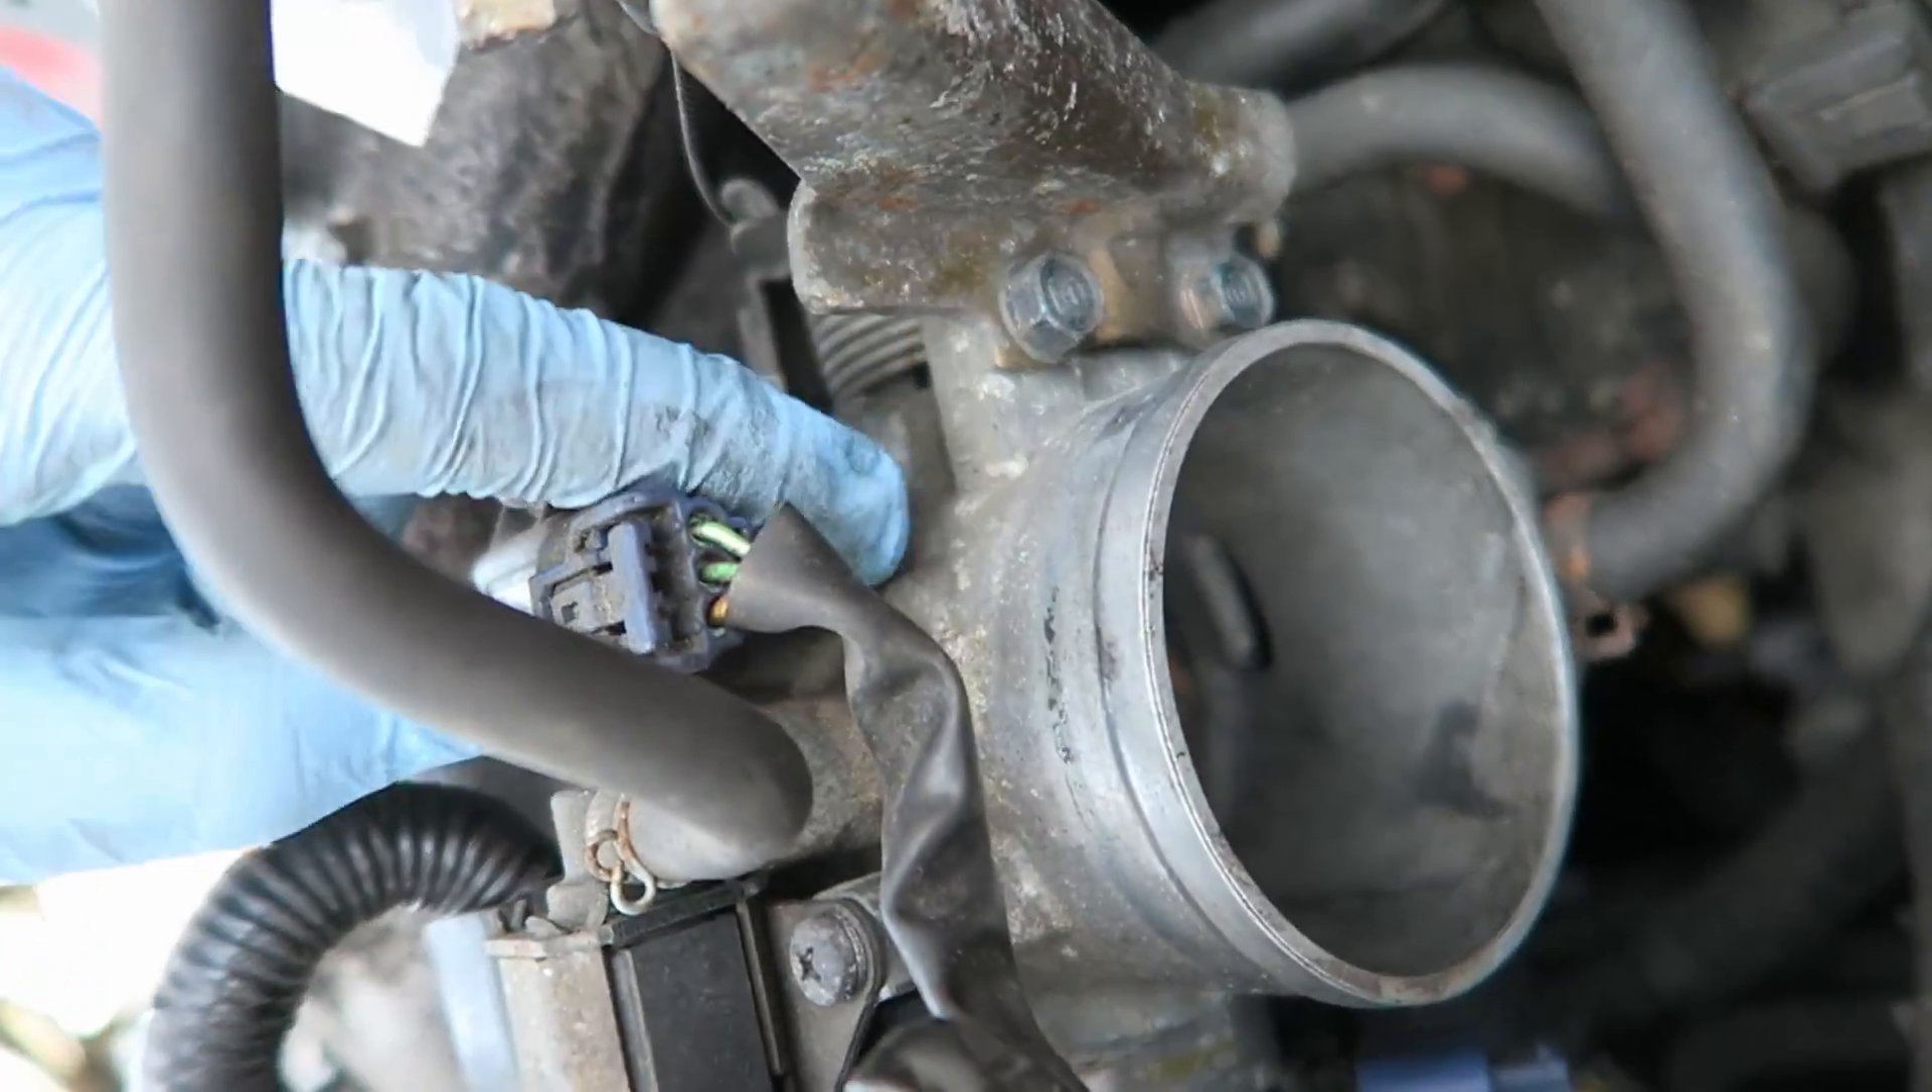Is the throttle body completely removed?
No.